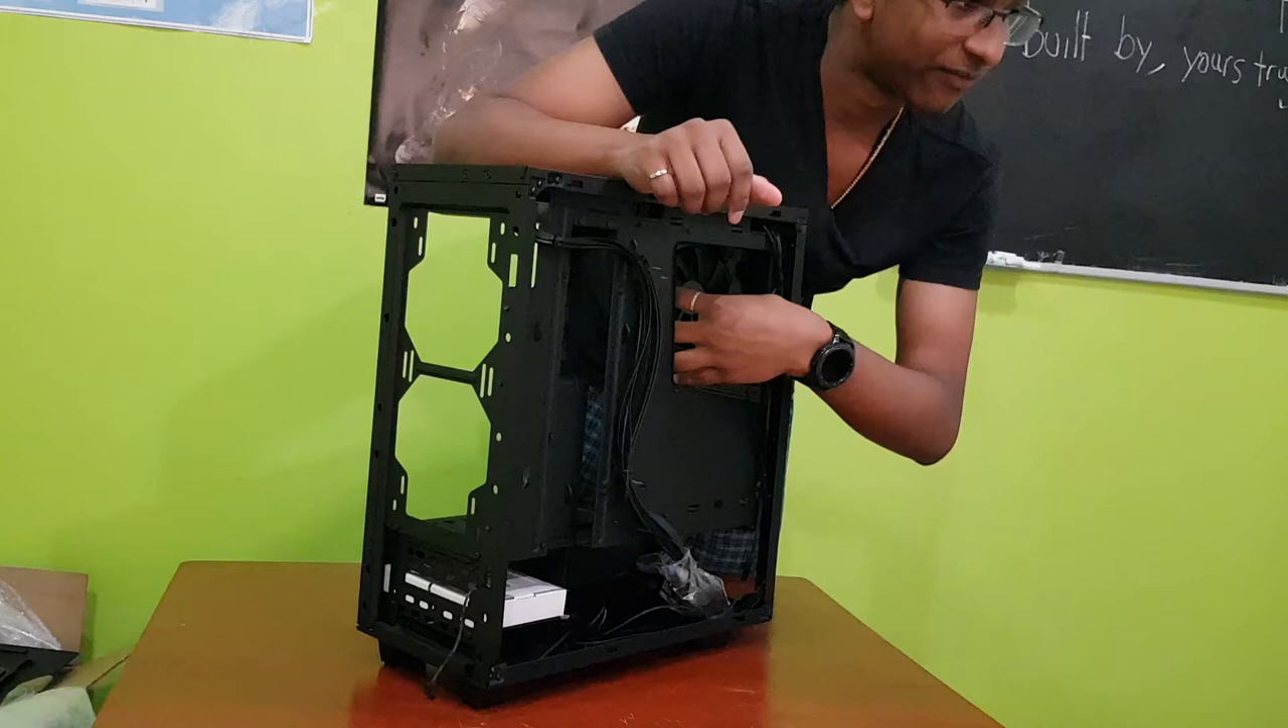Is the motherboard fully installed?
No.